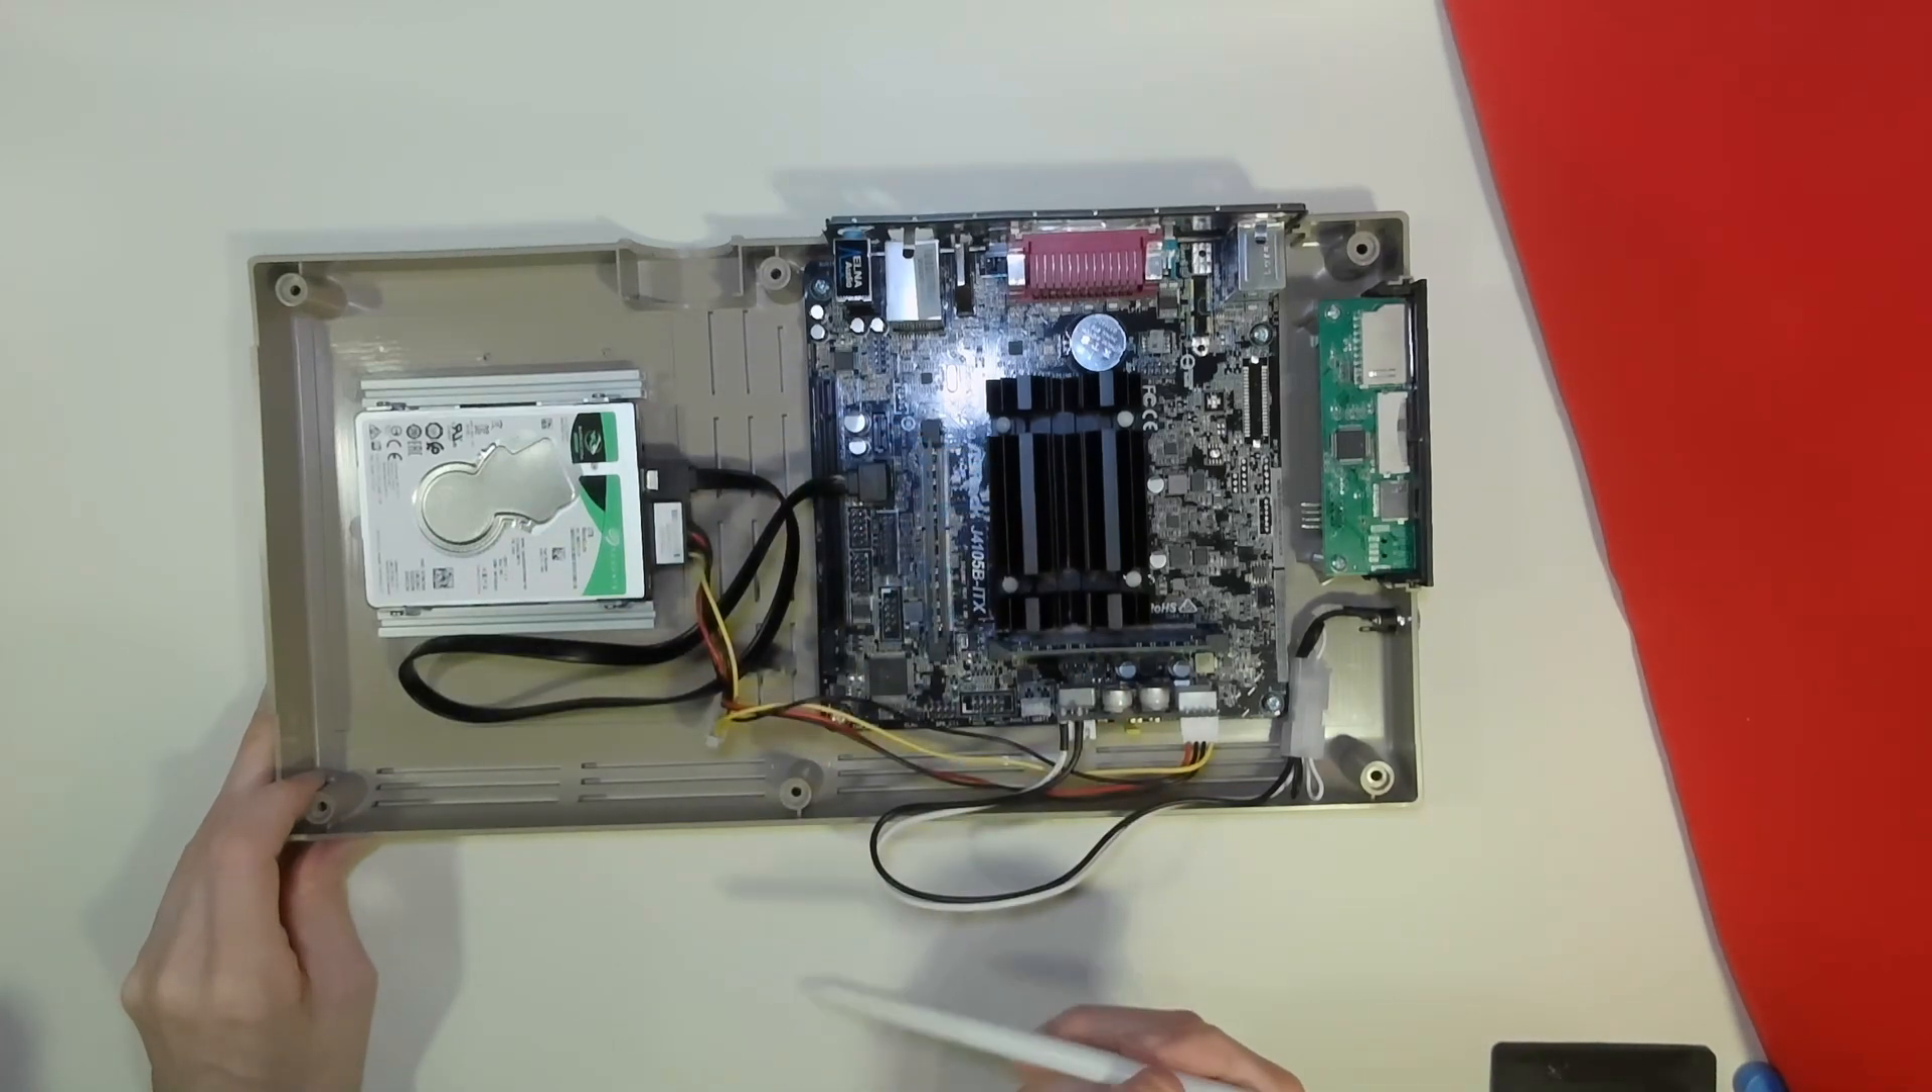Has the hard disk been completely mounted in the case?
Yes.